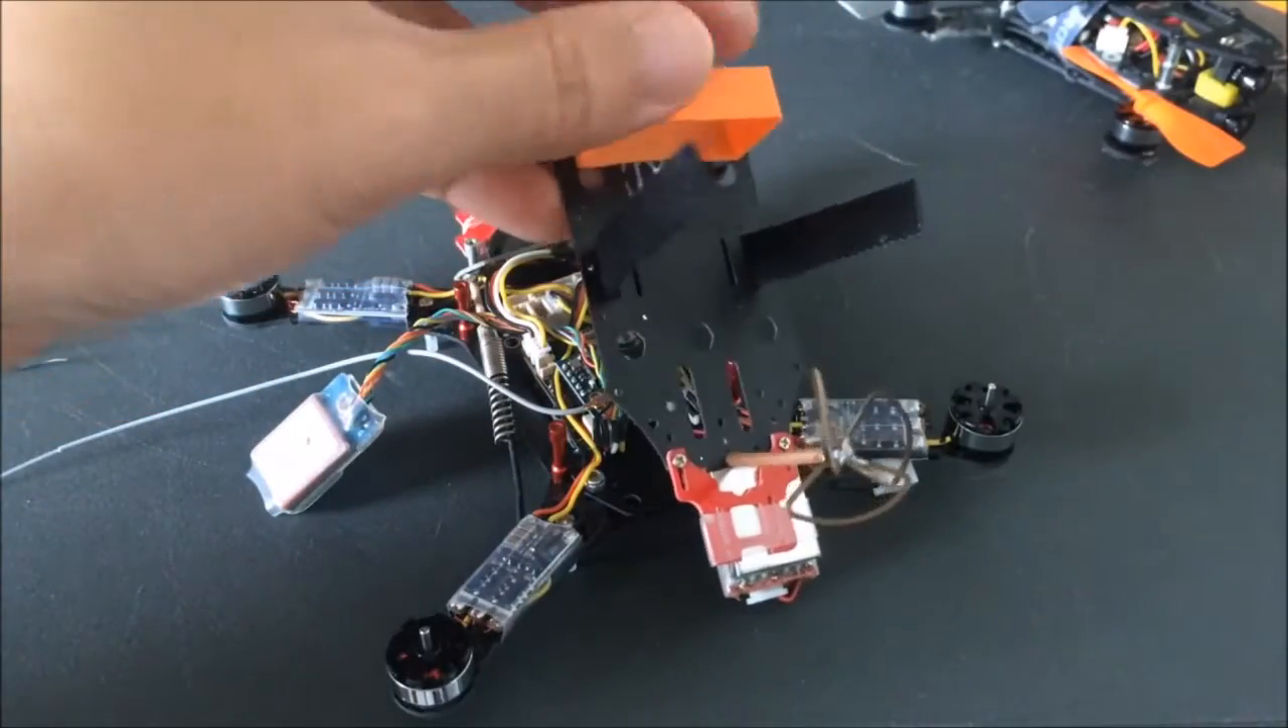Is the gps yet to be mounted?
Yes.